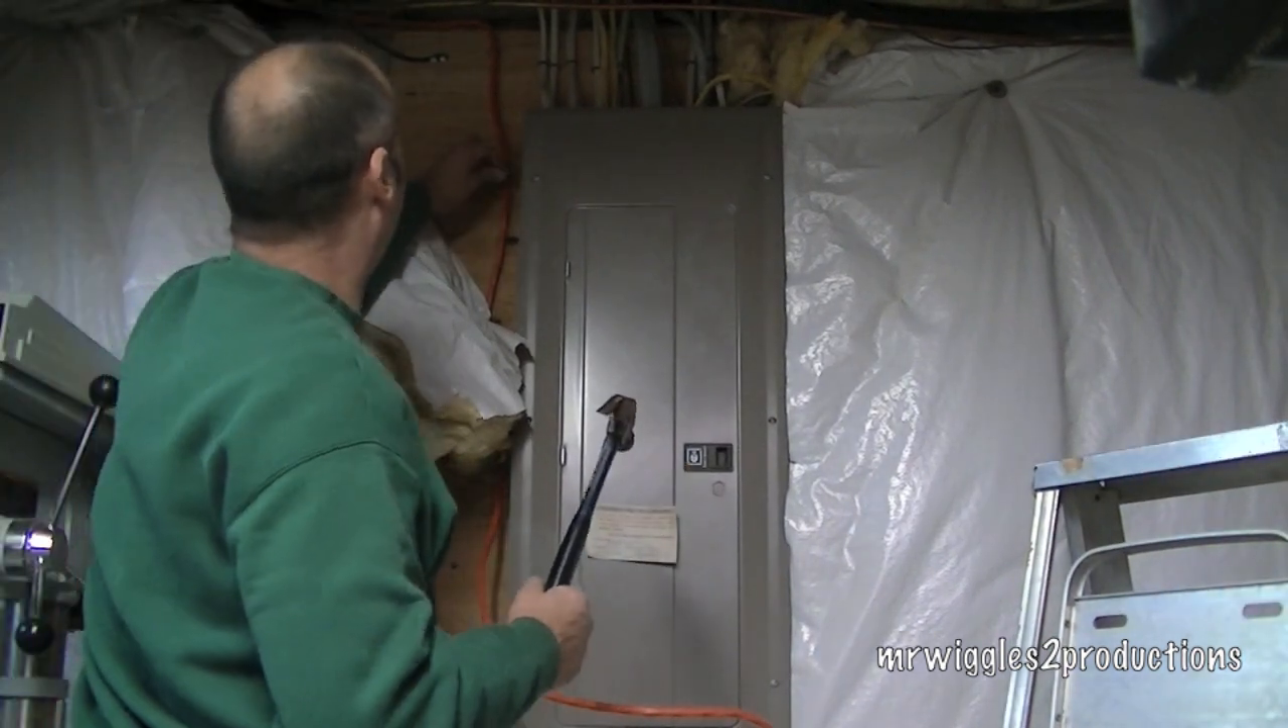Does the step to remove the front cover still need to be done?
Yes.